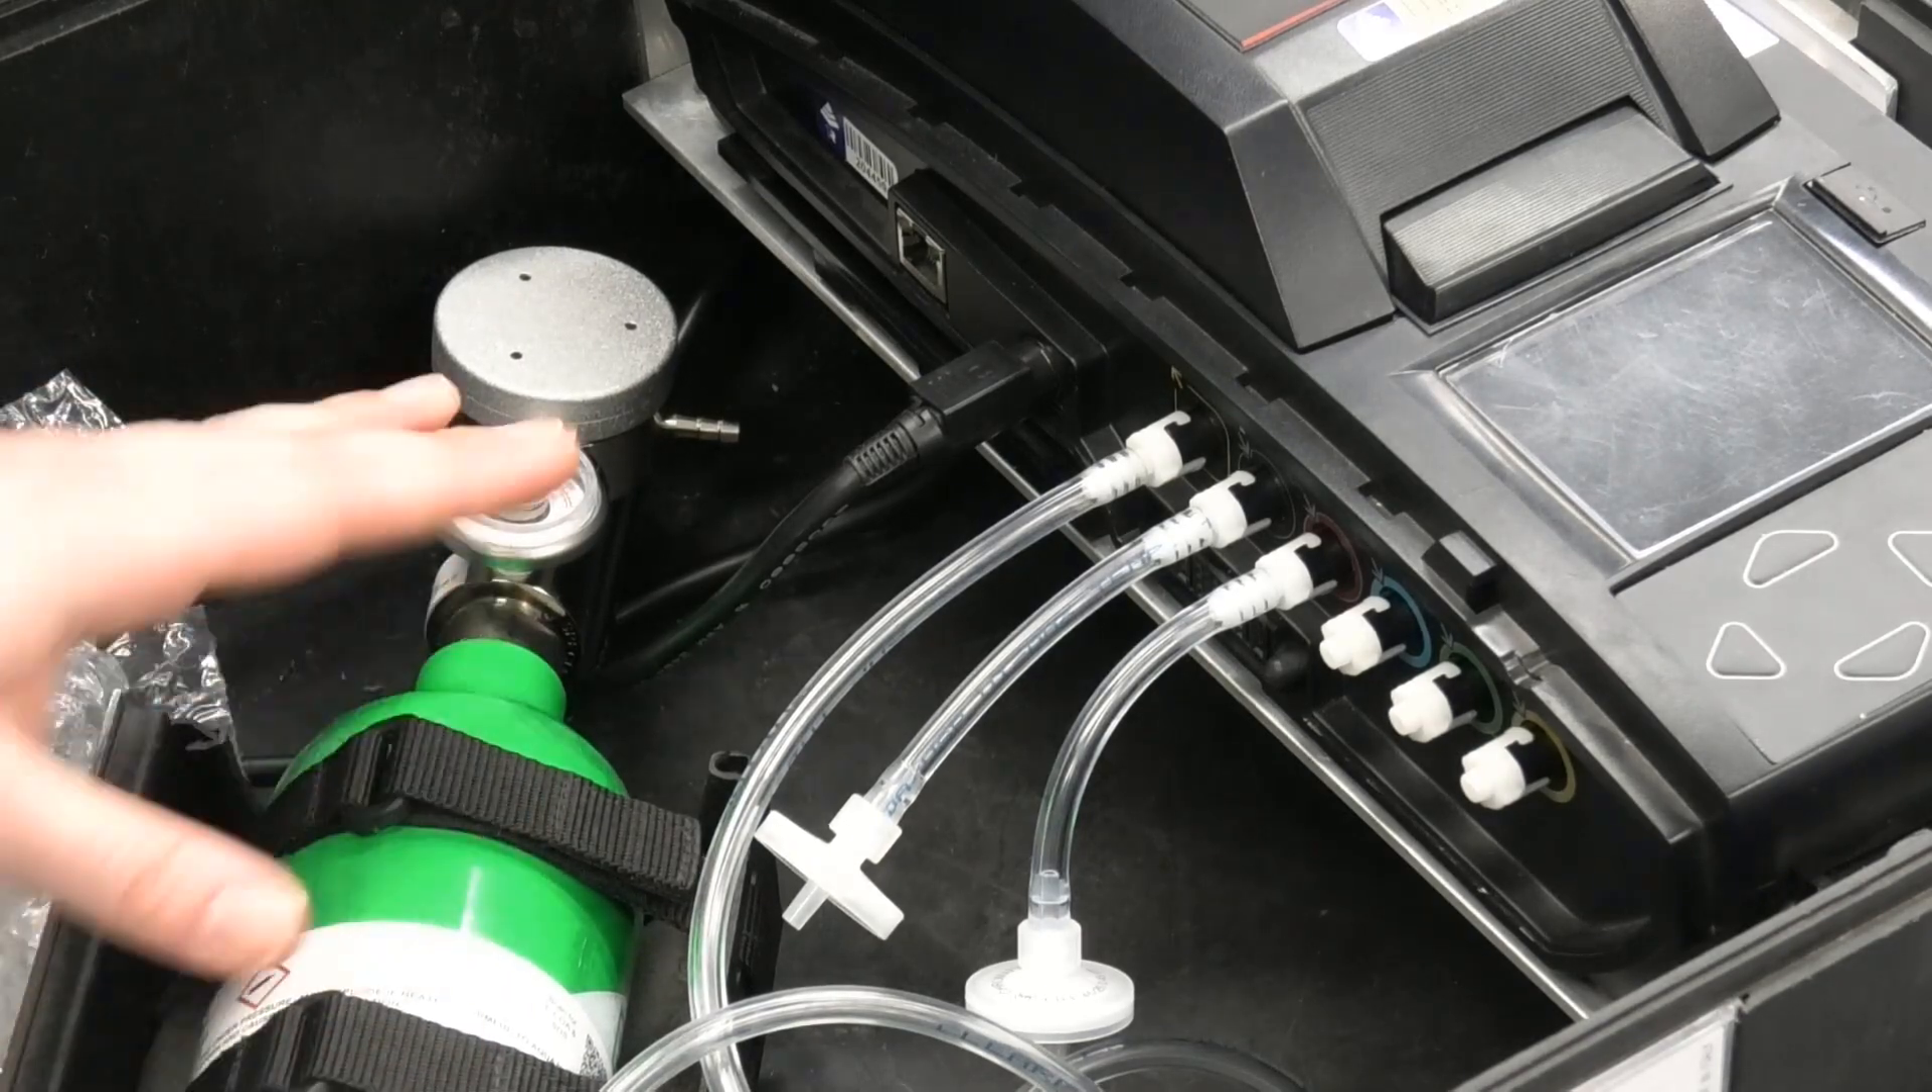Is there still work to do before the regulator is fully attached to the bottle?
No.